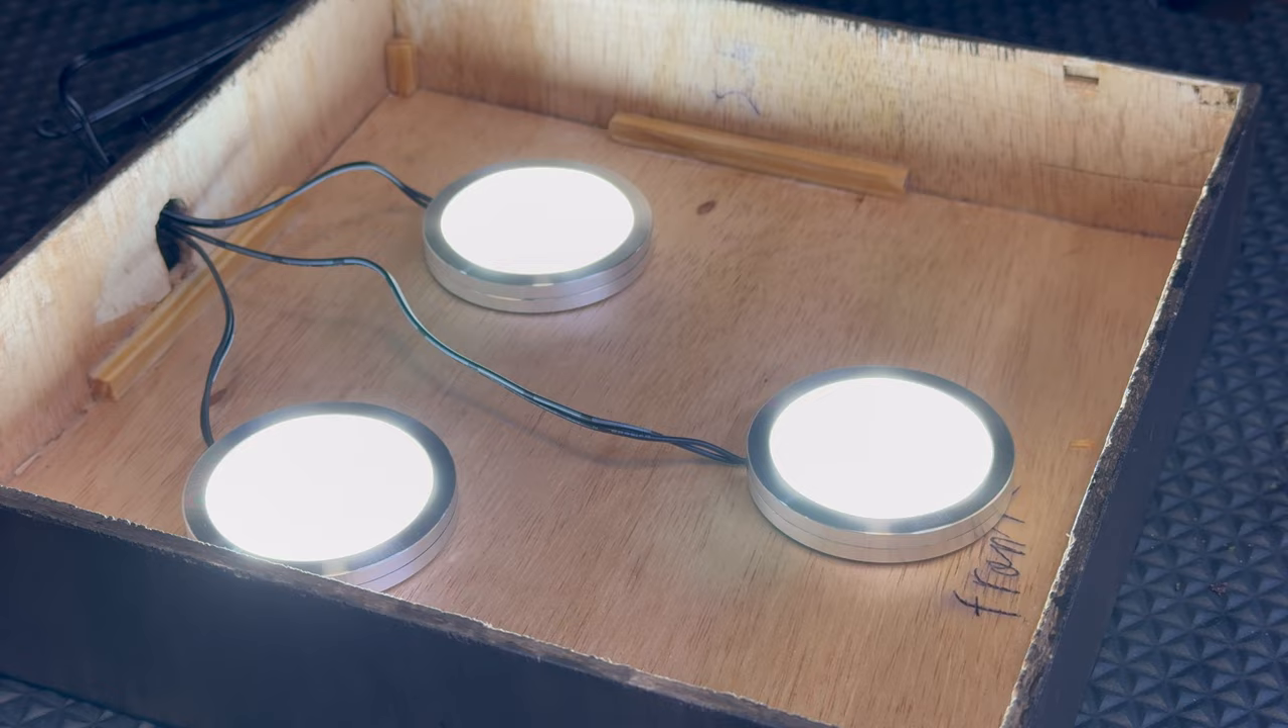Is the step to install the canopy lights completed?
Yes.